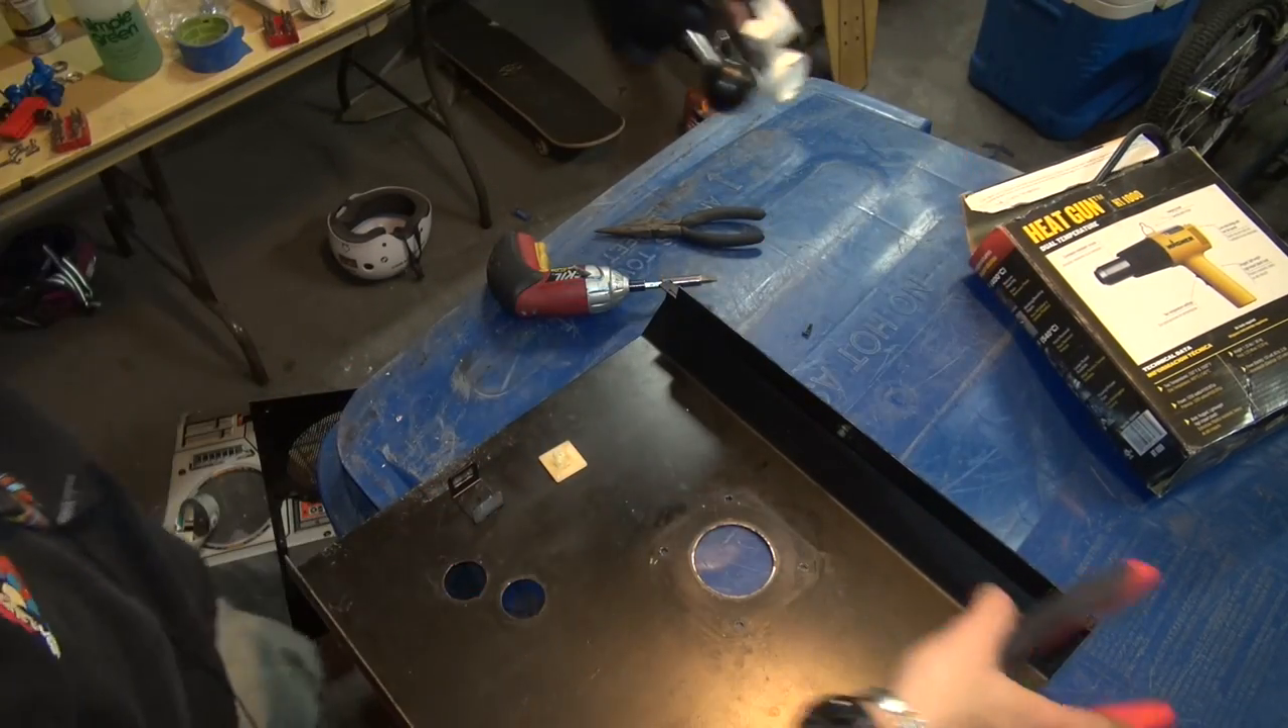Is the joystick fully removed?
Yes.